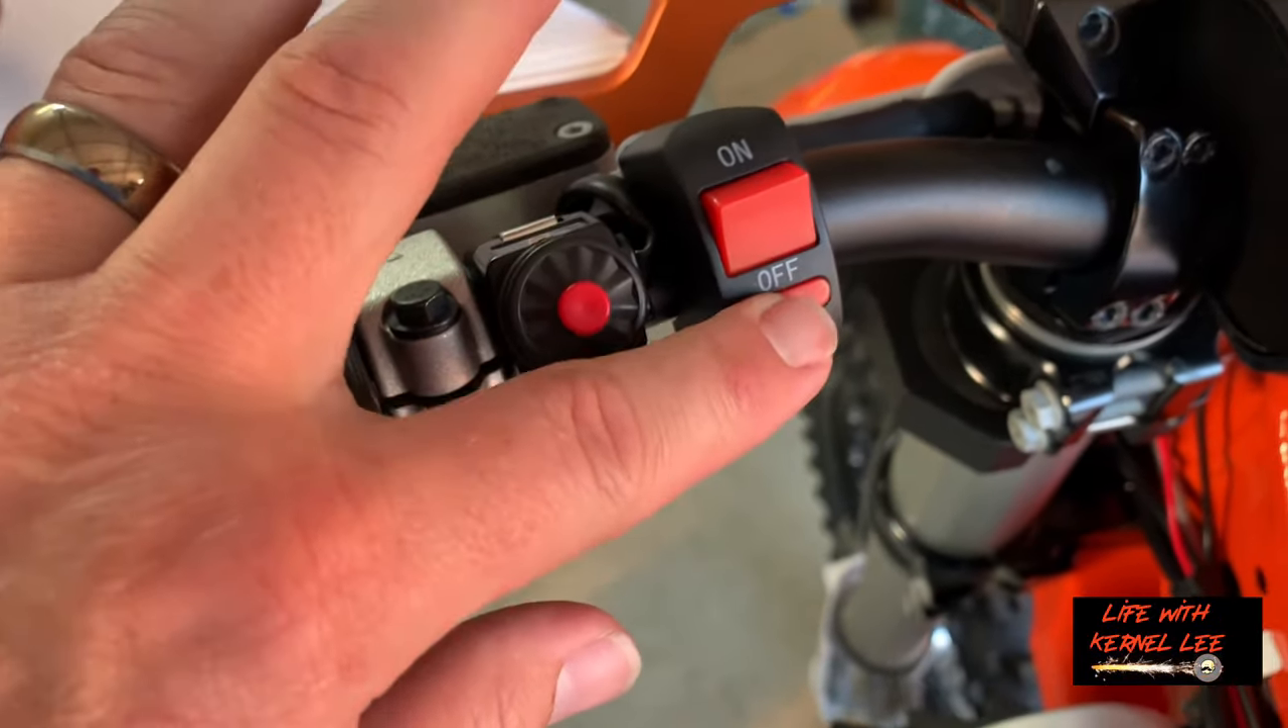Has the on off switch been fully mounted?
Yes.